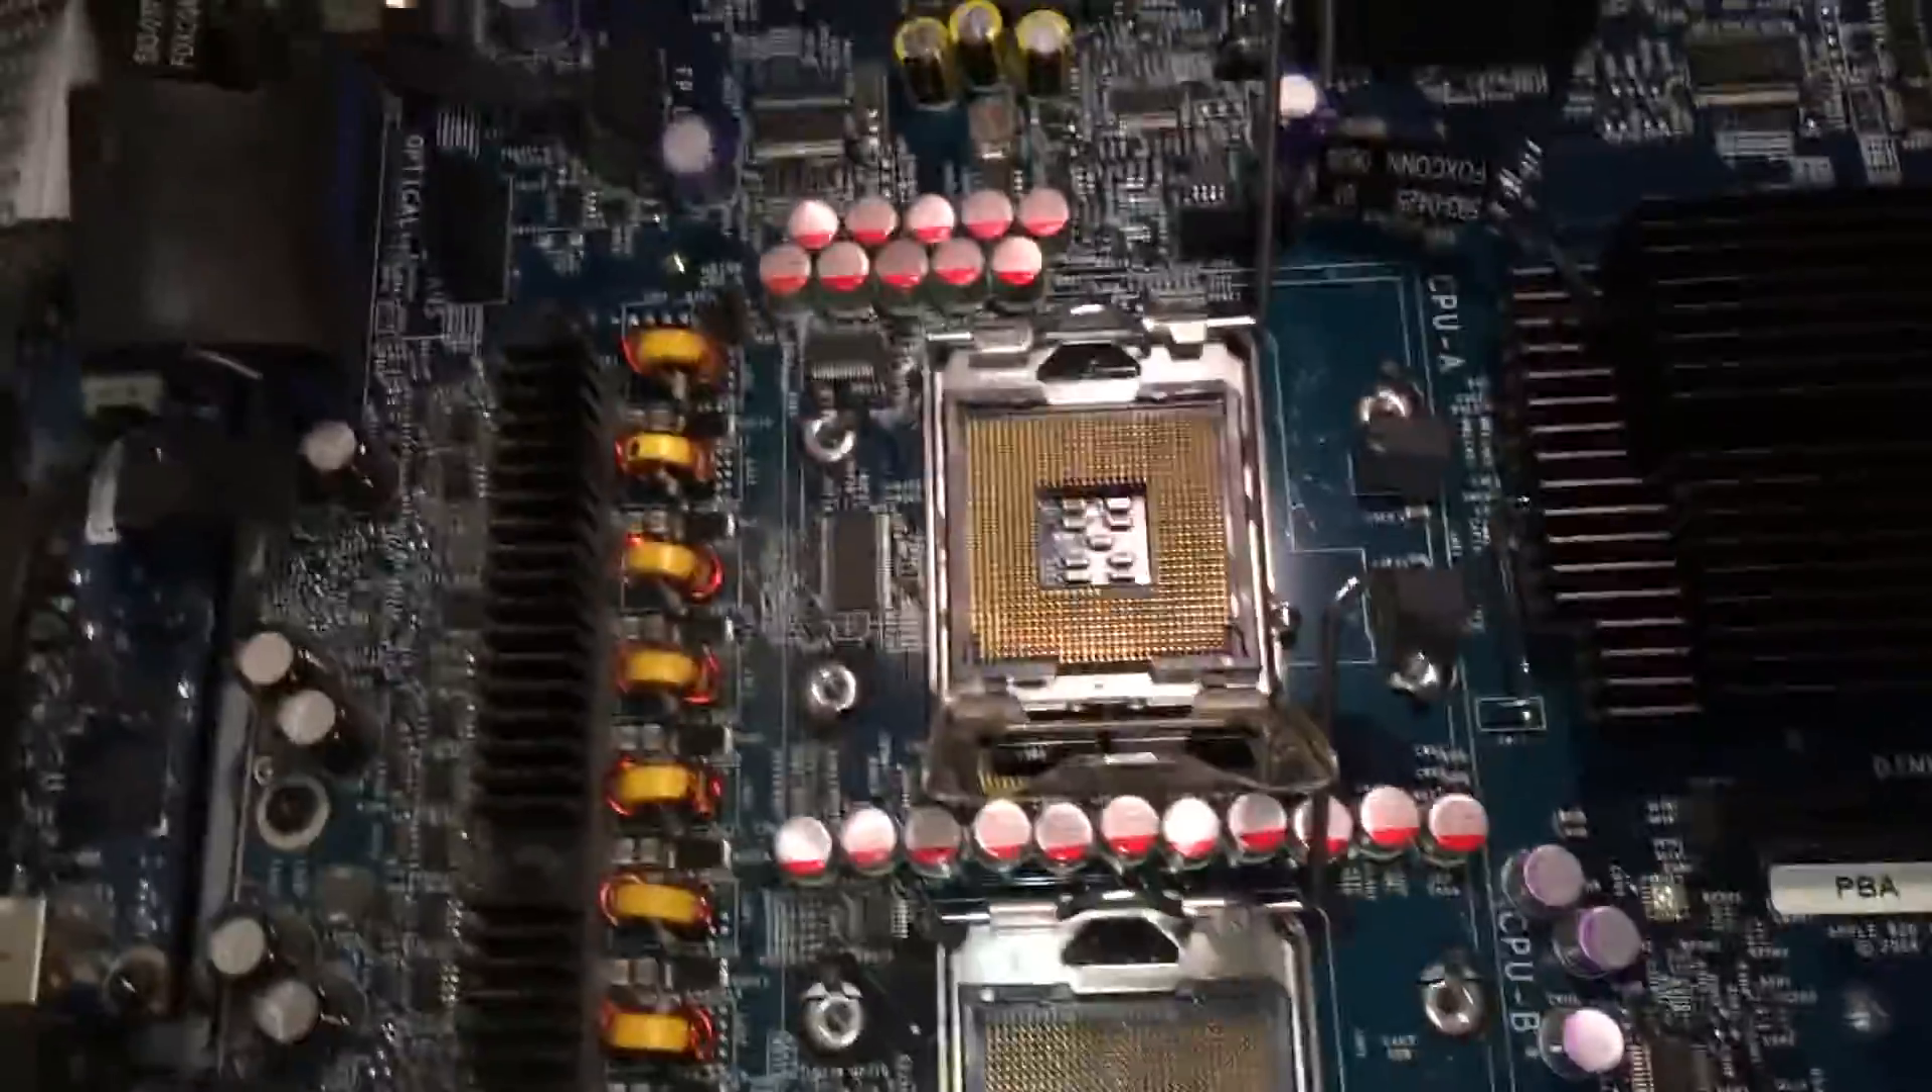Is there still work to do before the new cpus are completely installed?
Yes.